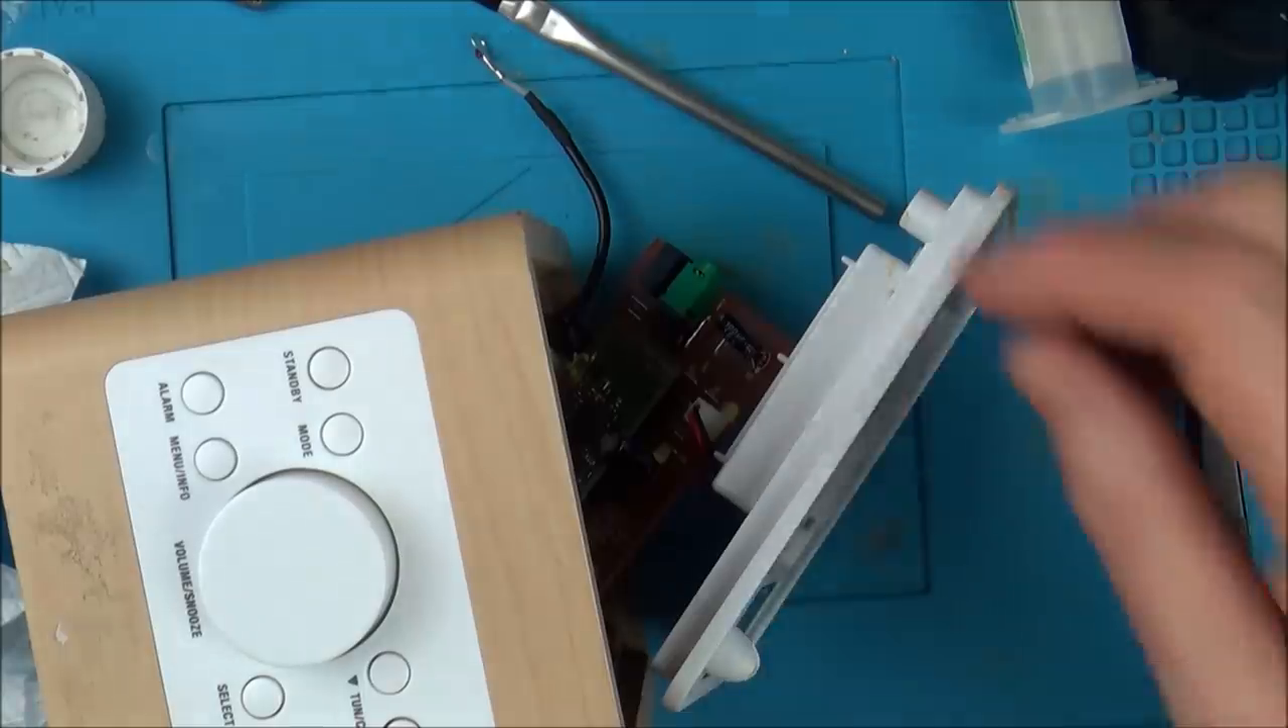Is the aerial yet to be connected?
Yes.